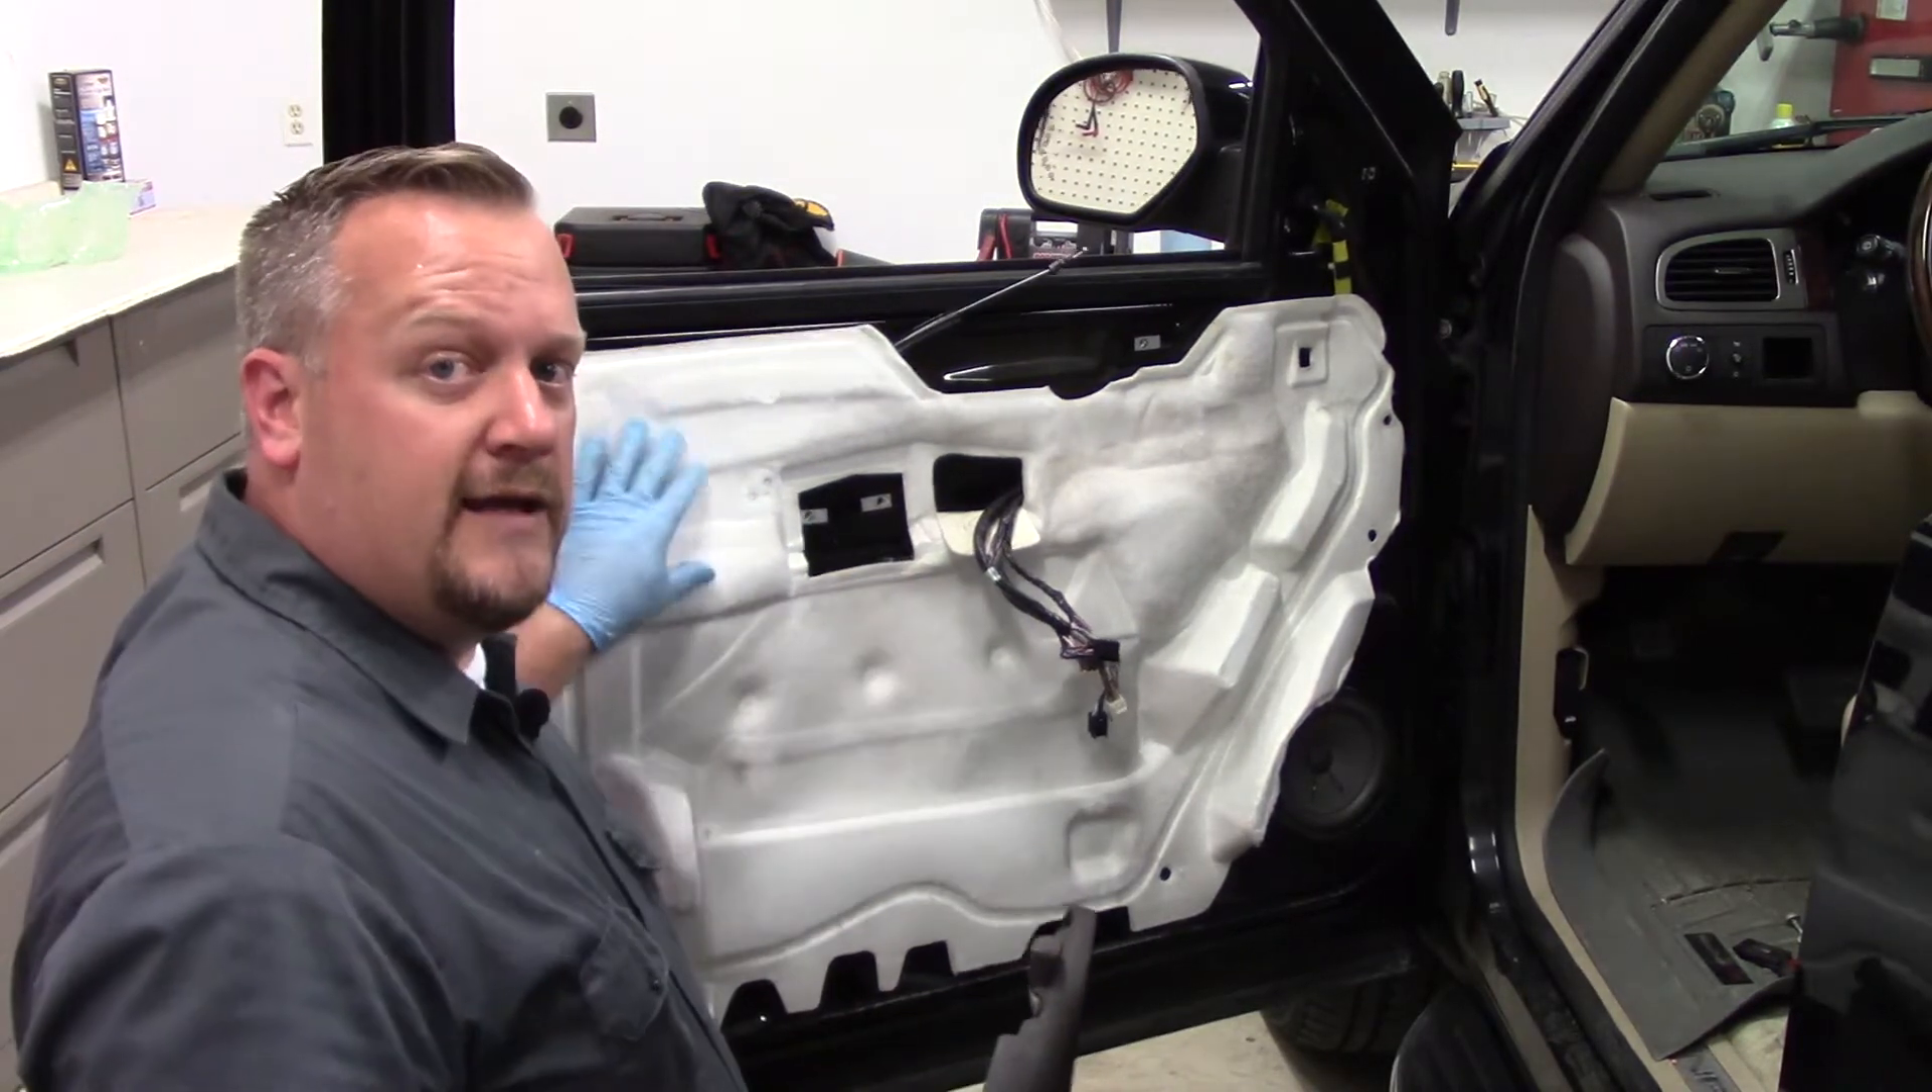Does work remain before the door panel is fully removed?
No.